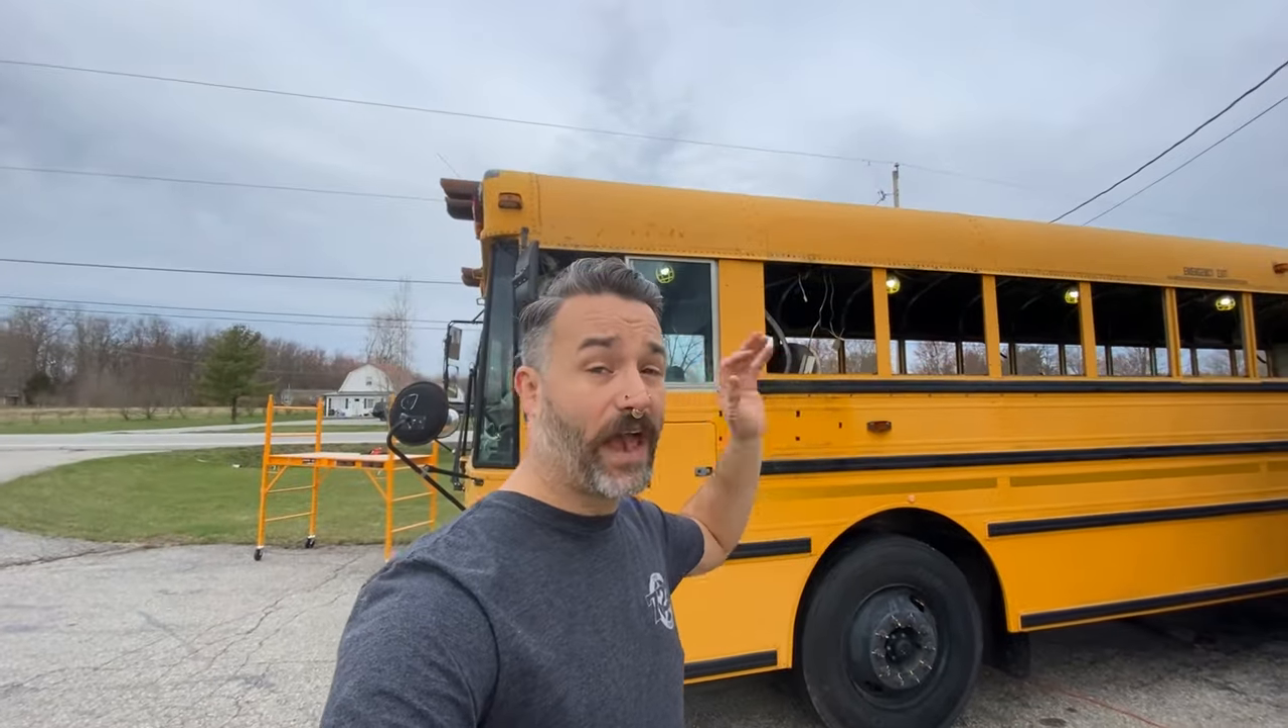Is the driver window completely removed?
No.